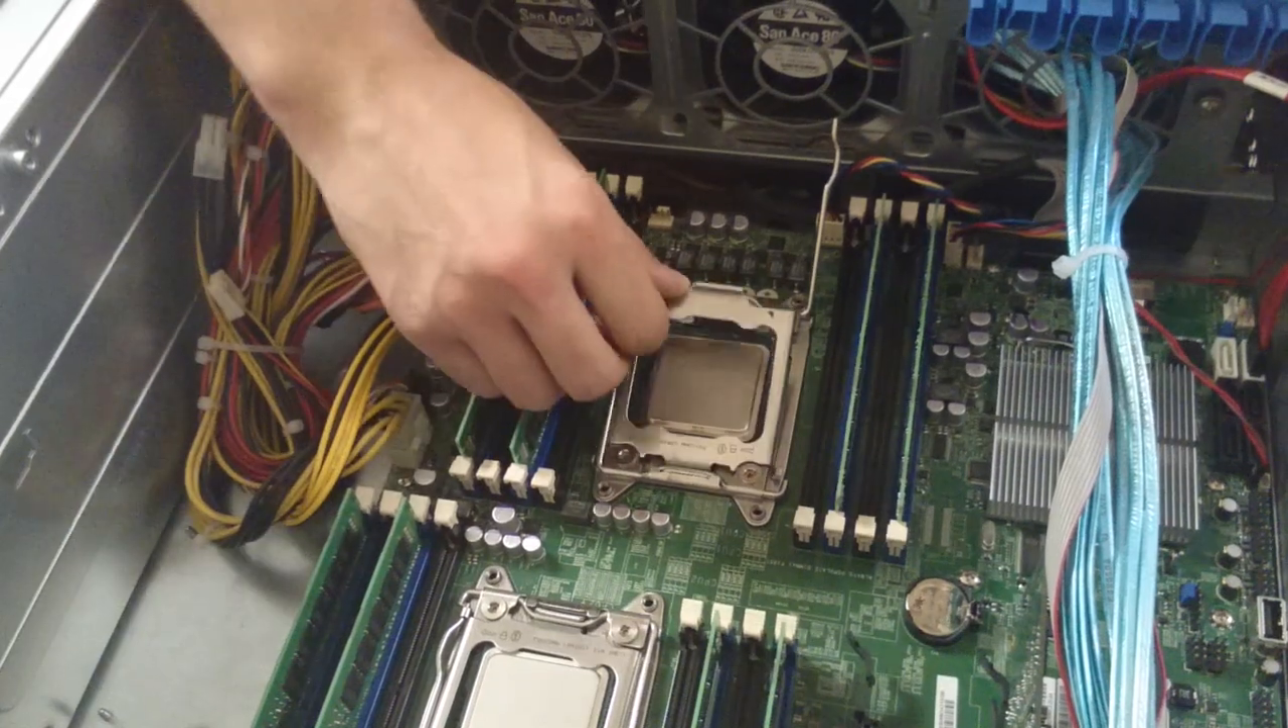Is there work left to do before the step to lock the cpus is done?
Yes.